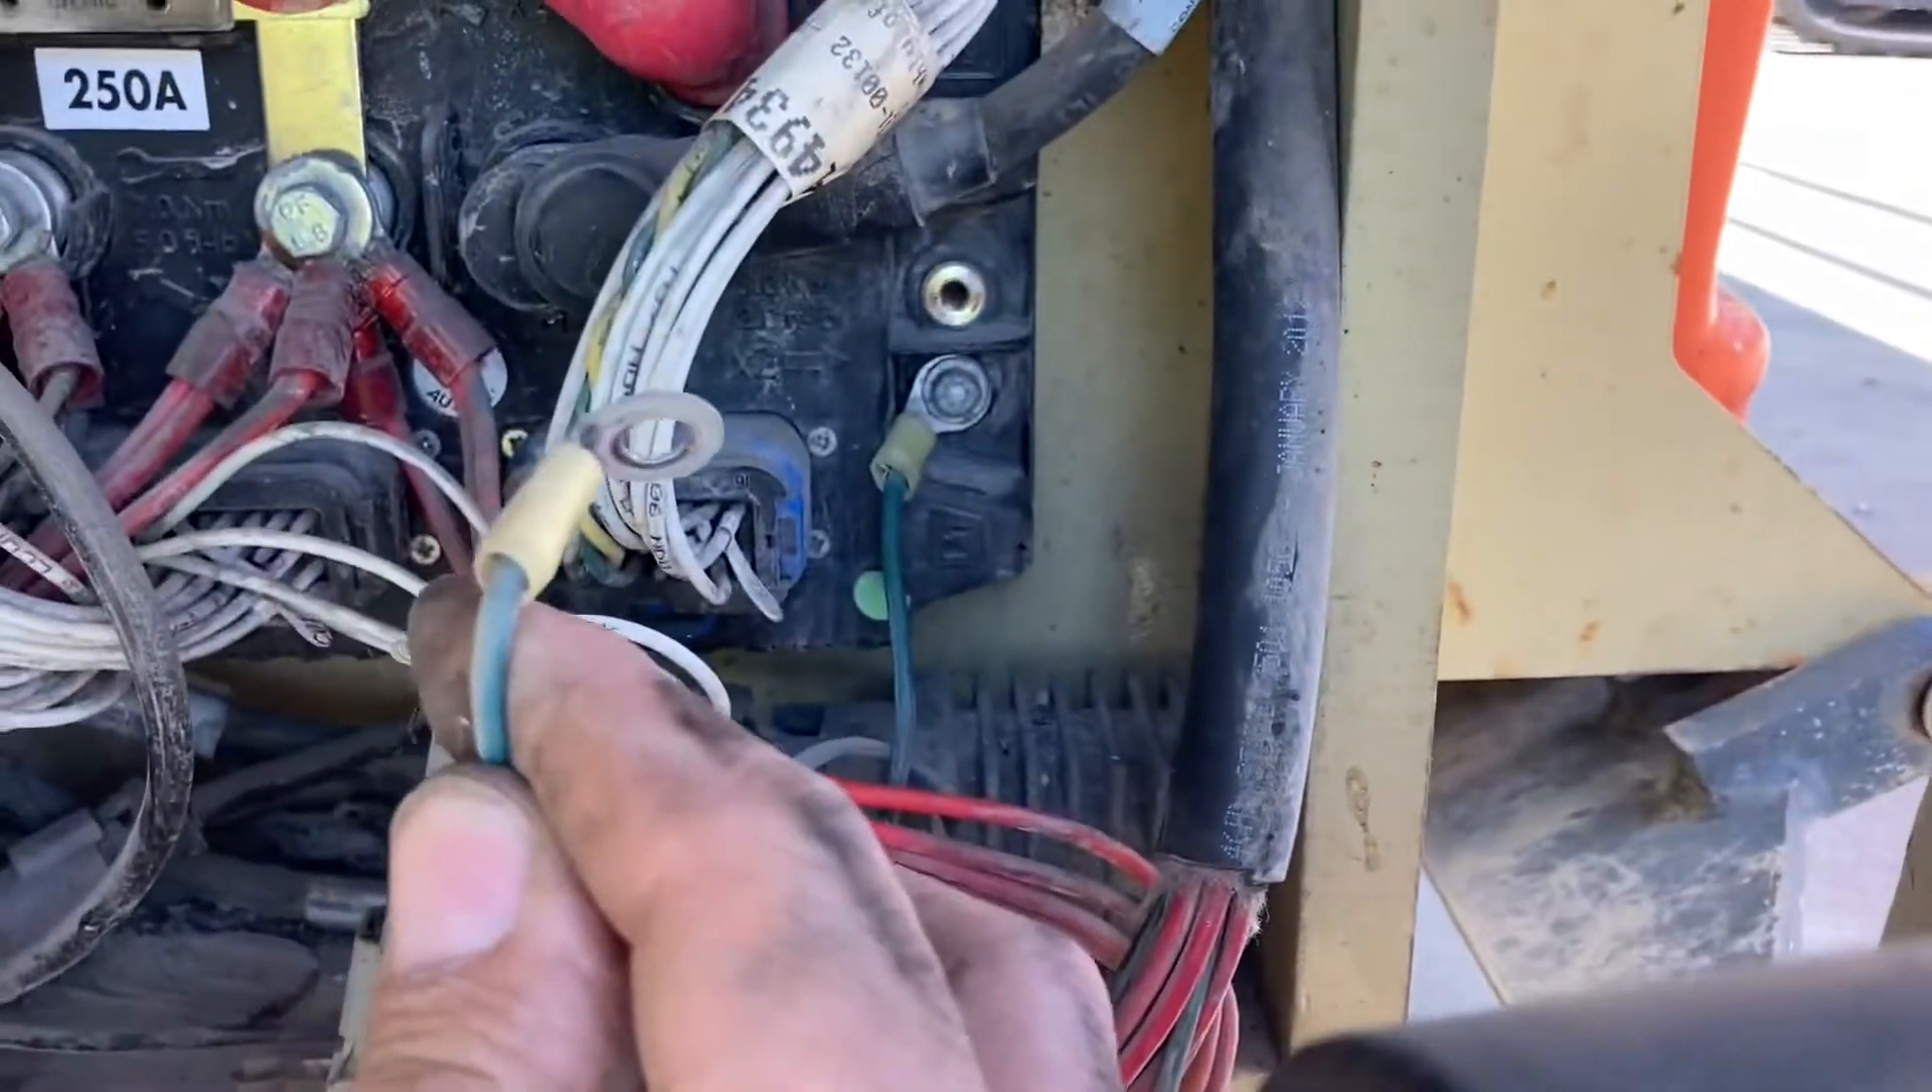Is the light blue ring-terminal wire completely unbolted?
Yes.